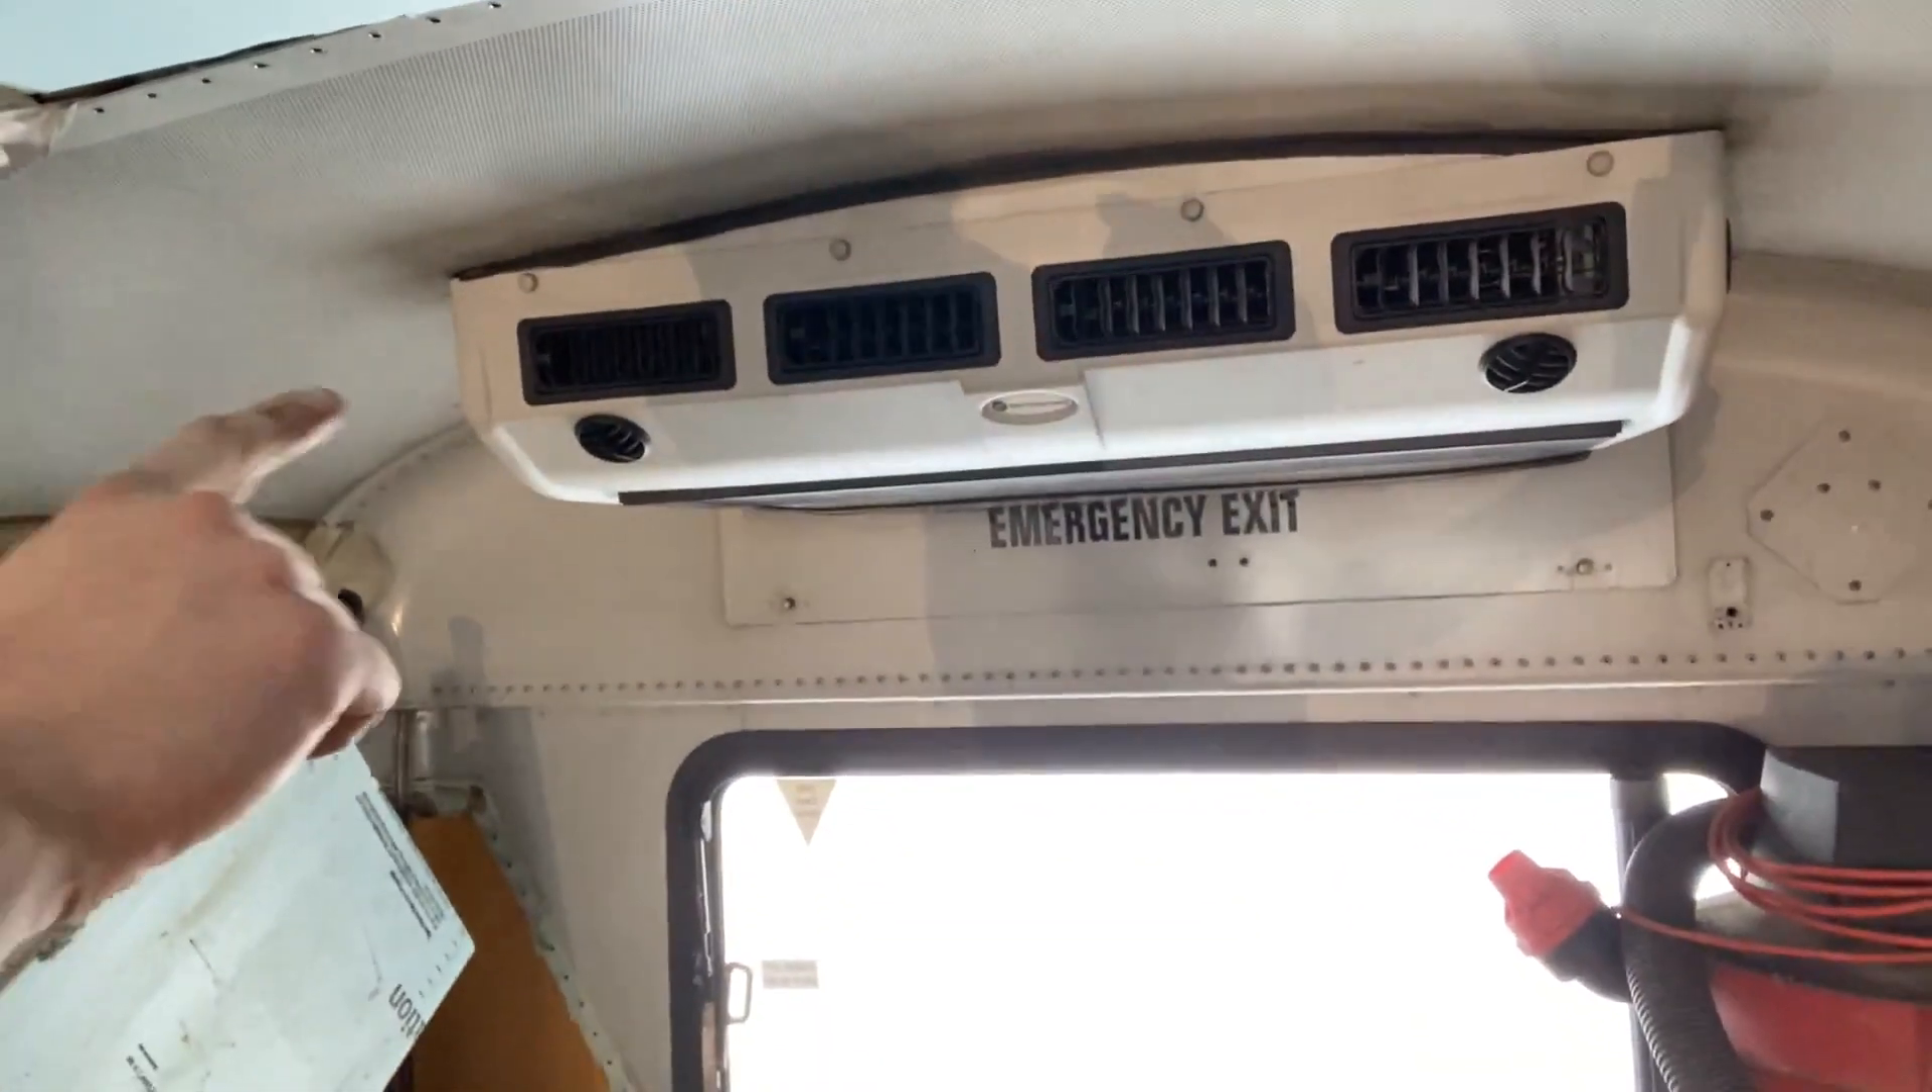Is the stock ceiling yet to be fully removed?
Yes.